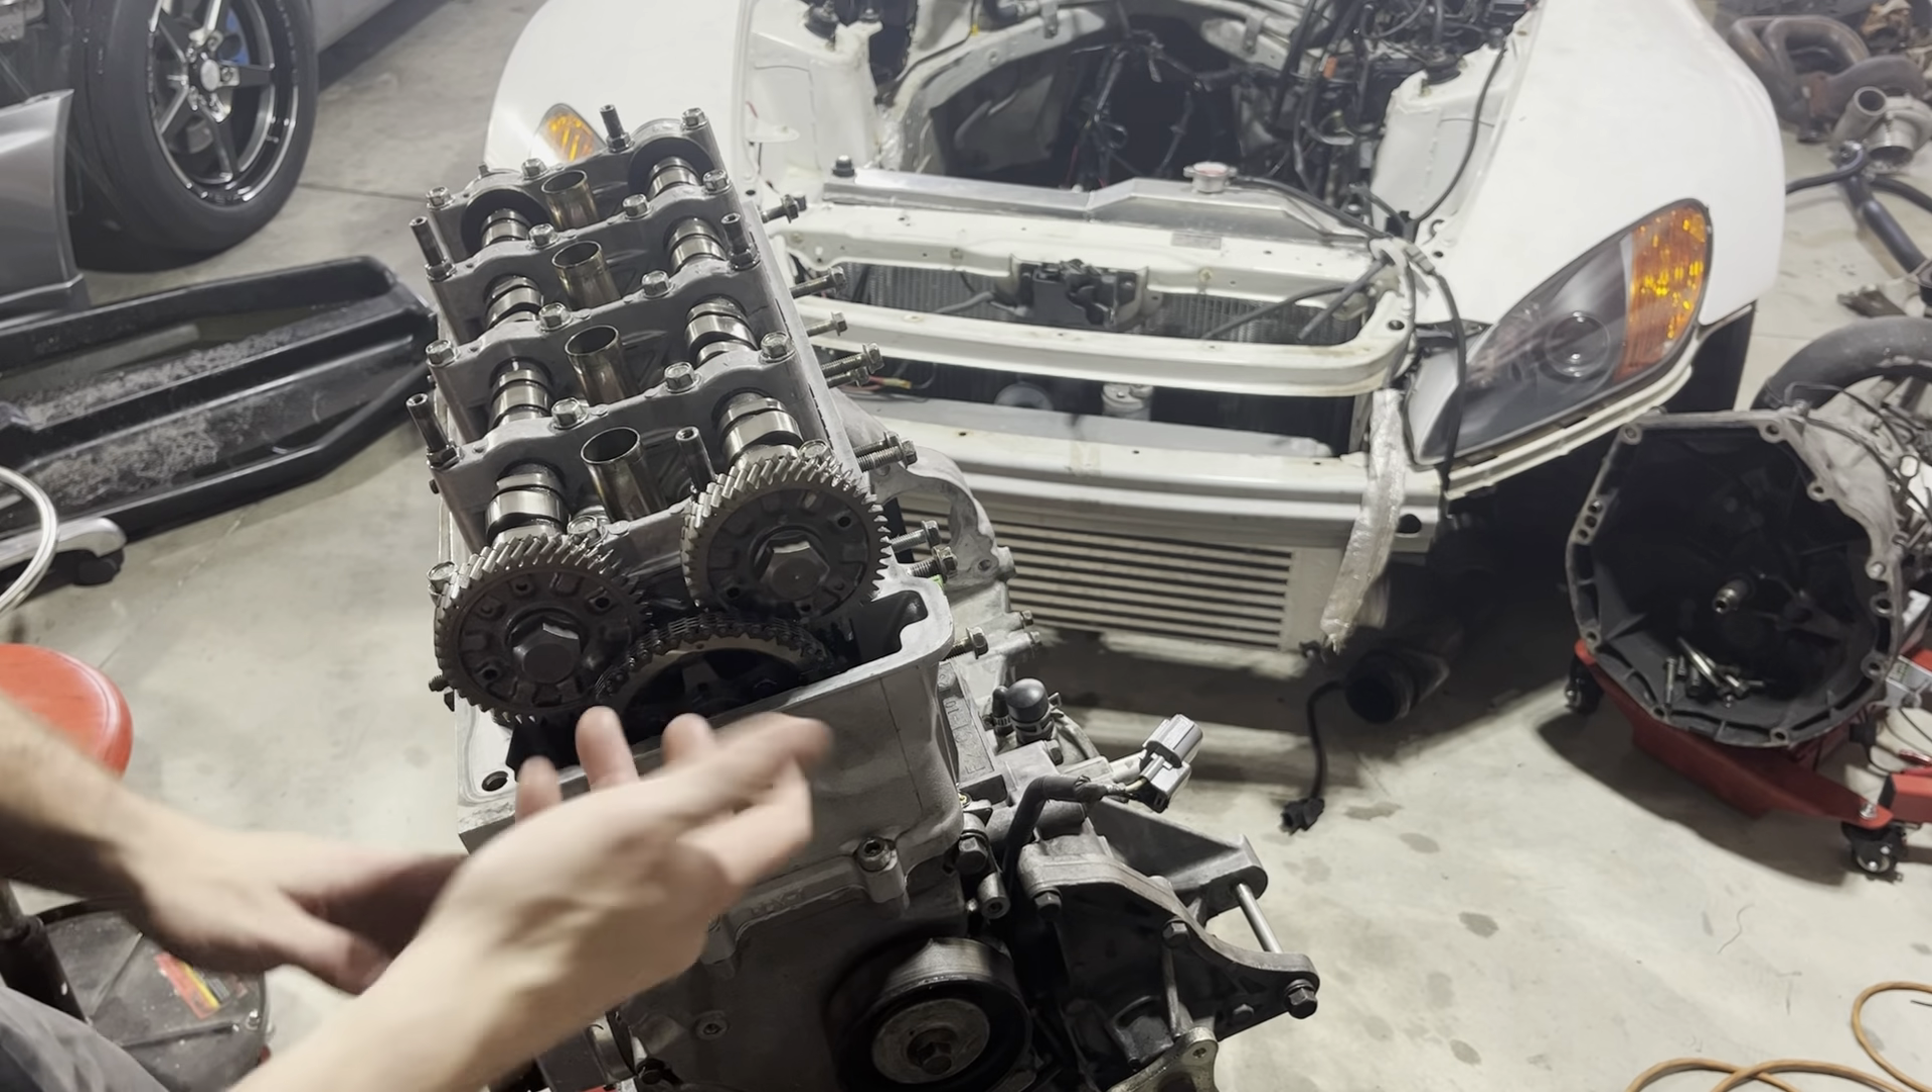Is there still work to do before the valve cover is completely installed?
Yes.